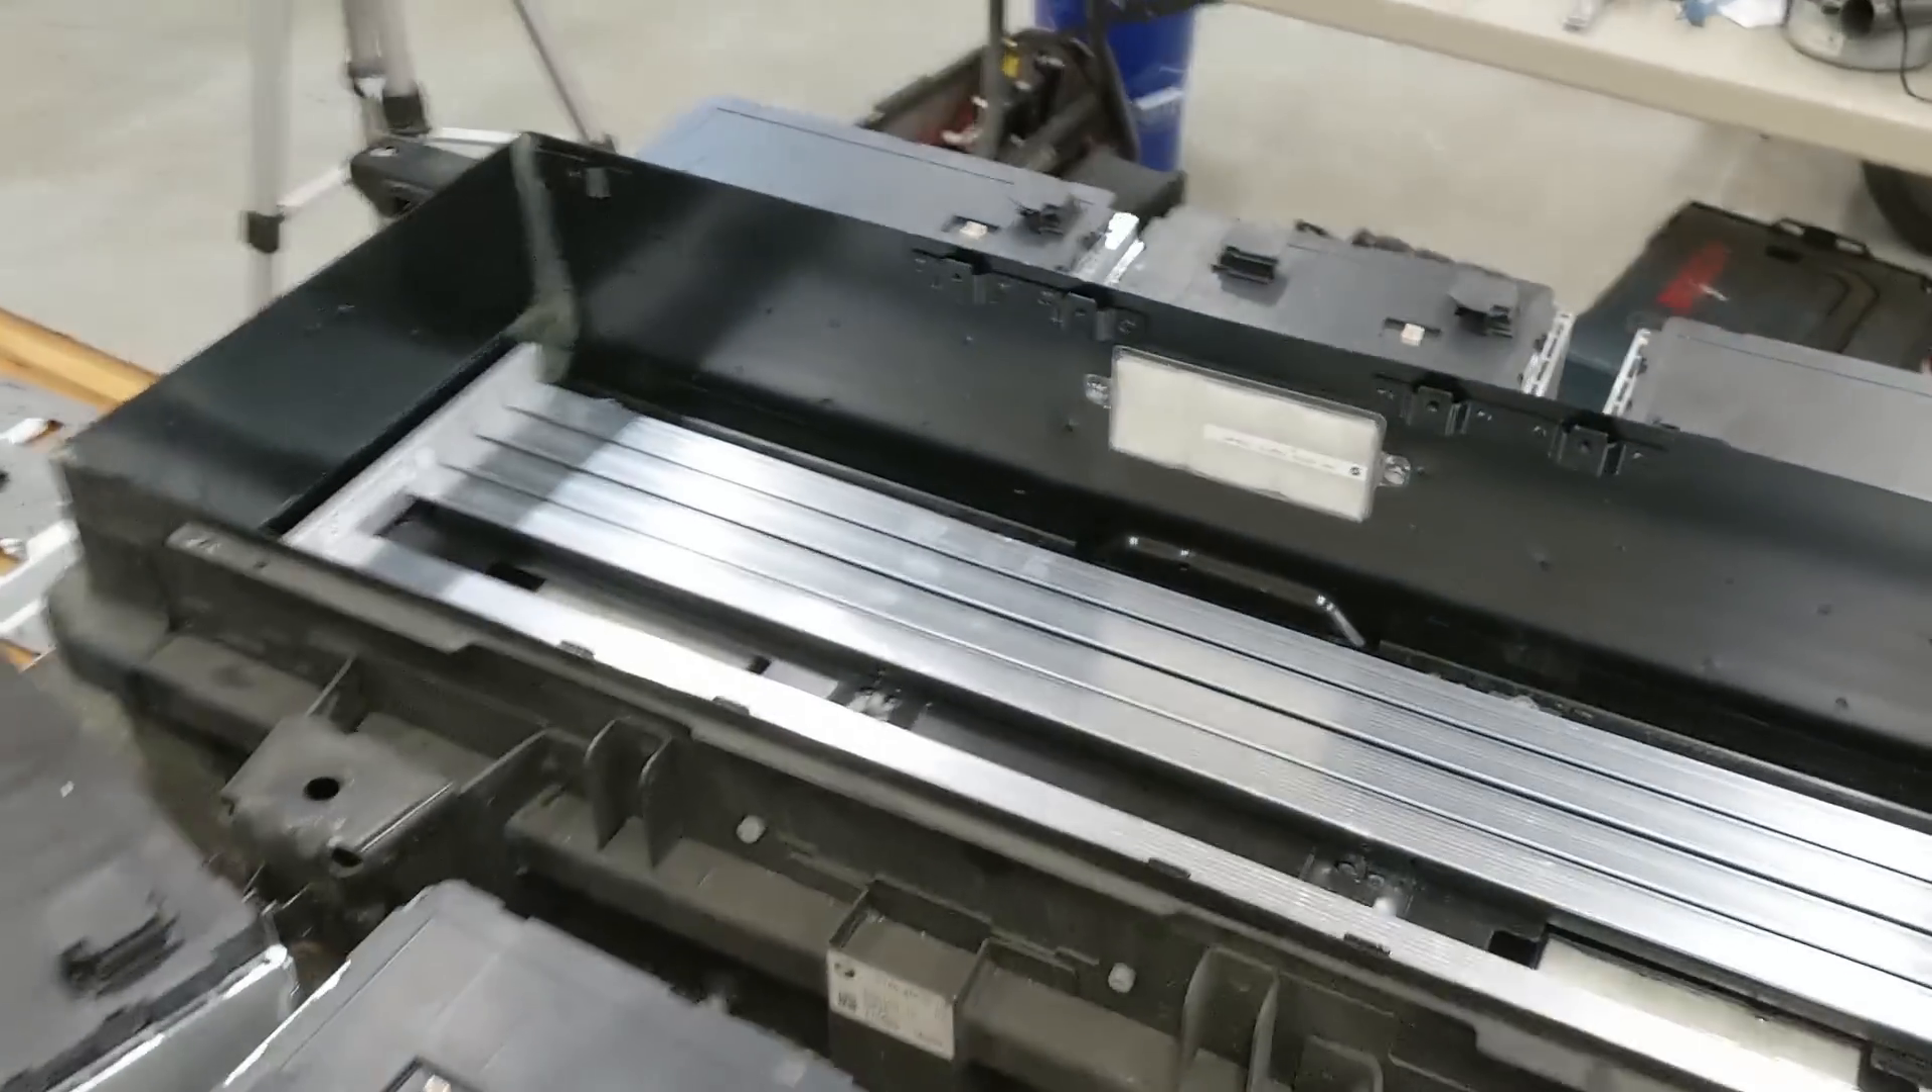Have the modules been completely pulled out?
Yes.